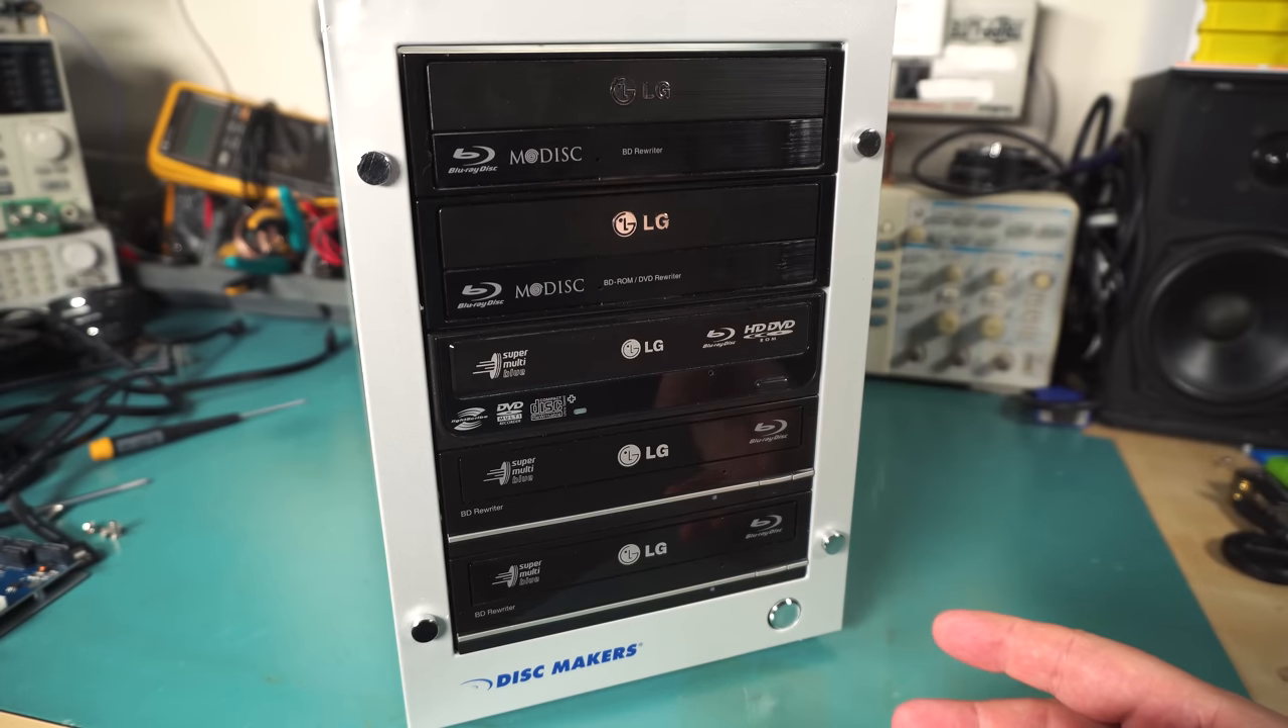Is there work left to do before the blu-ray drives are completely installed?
No.